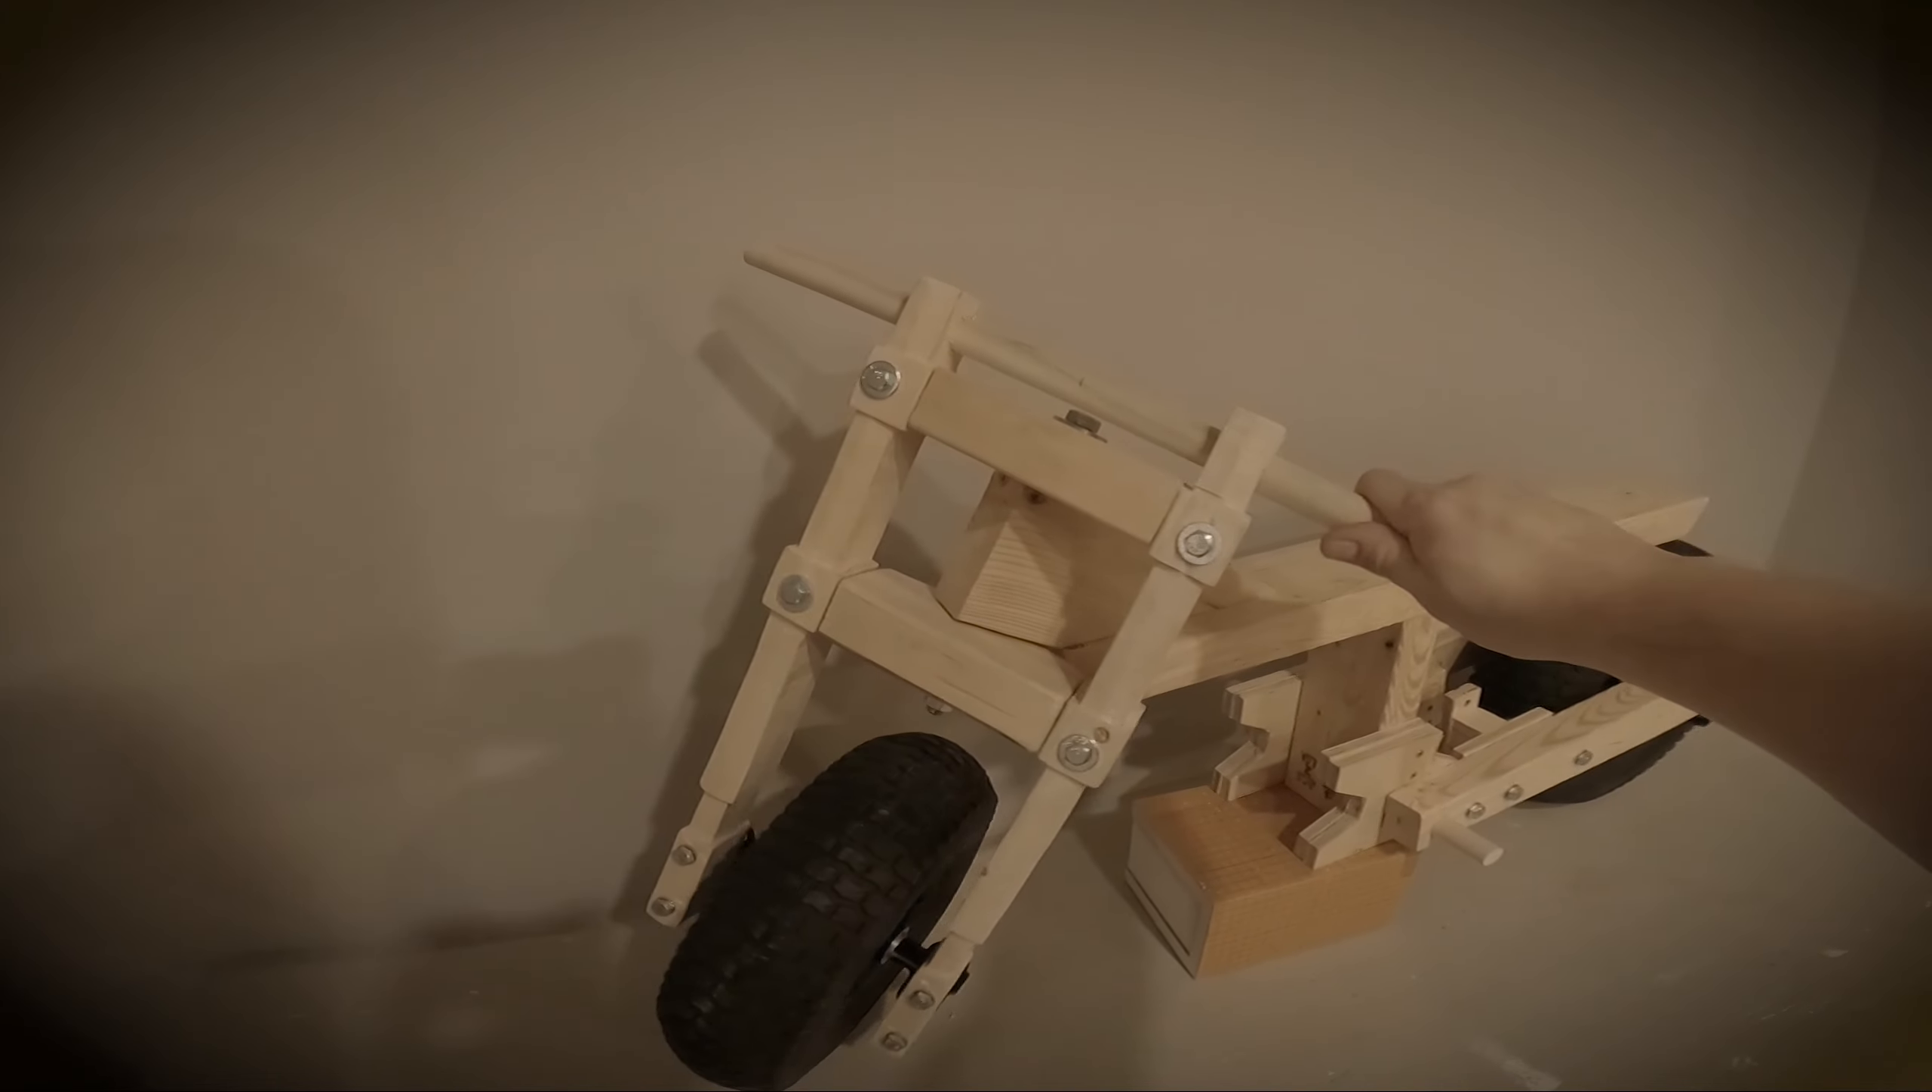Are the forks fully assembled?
Yes.